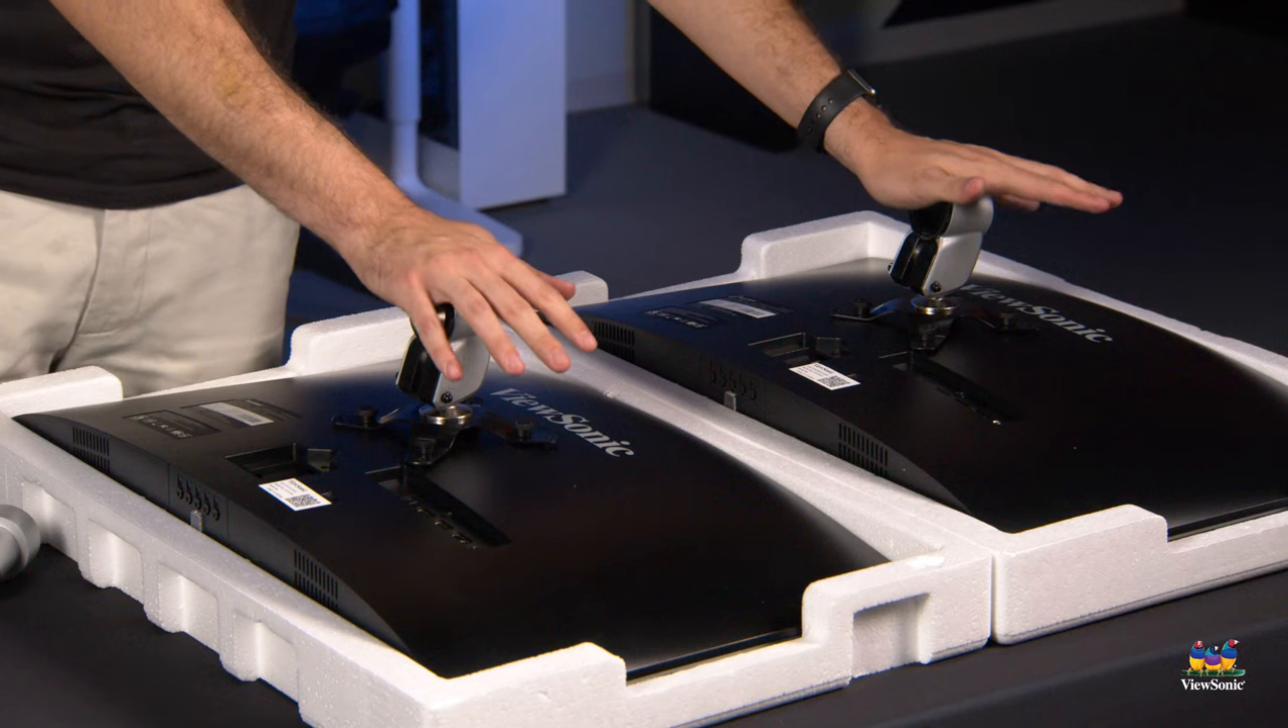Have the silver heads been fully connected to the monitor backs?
Yes.